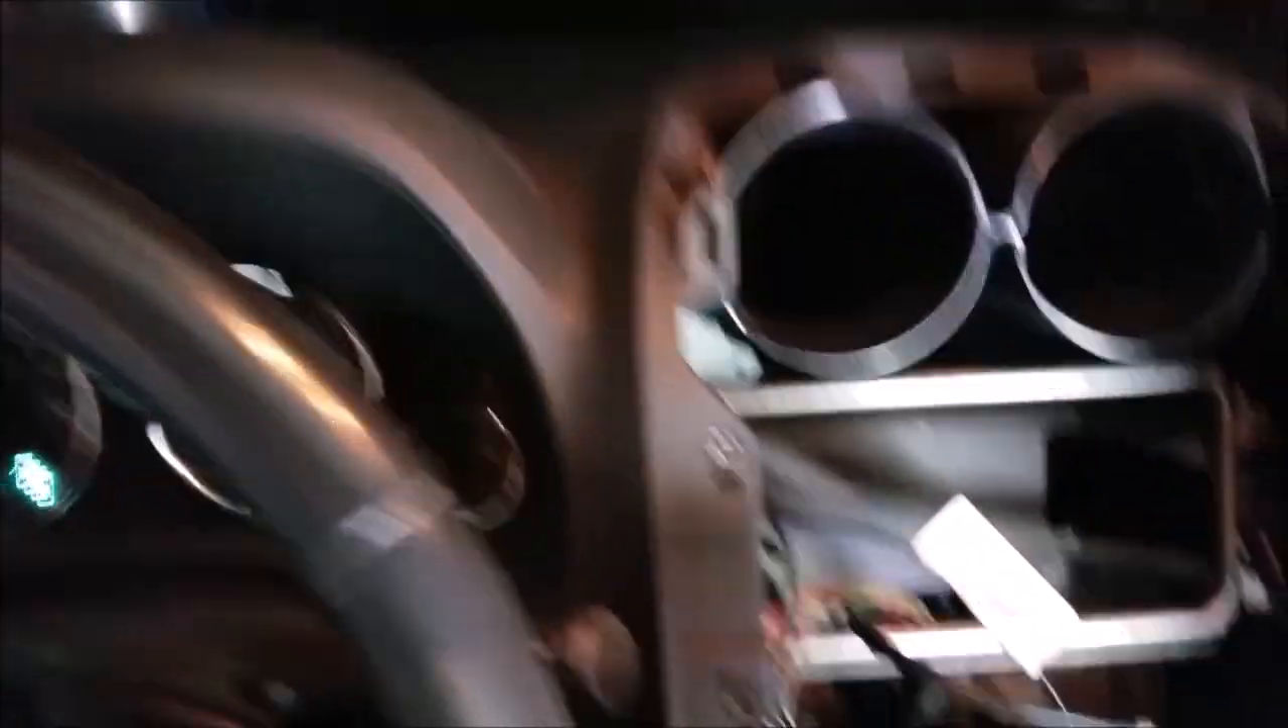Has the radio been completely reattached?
No.